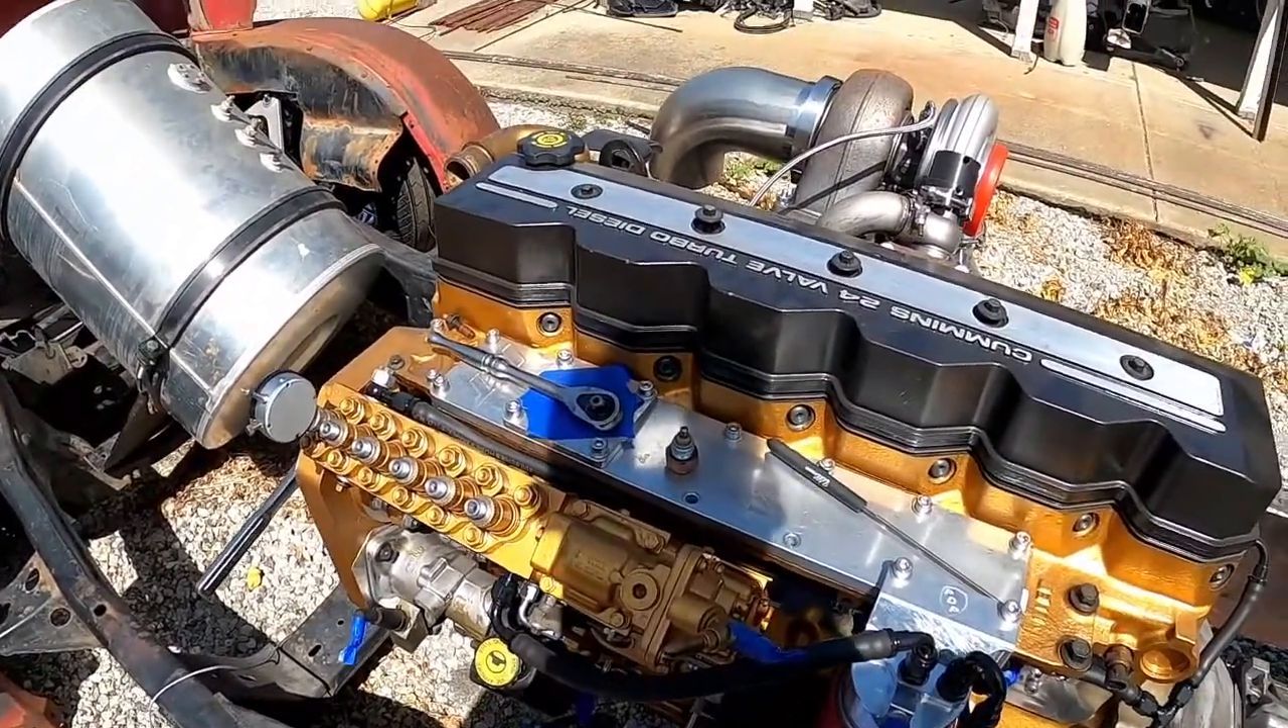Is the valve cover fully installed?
Yes.